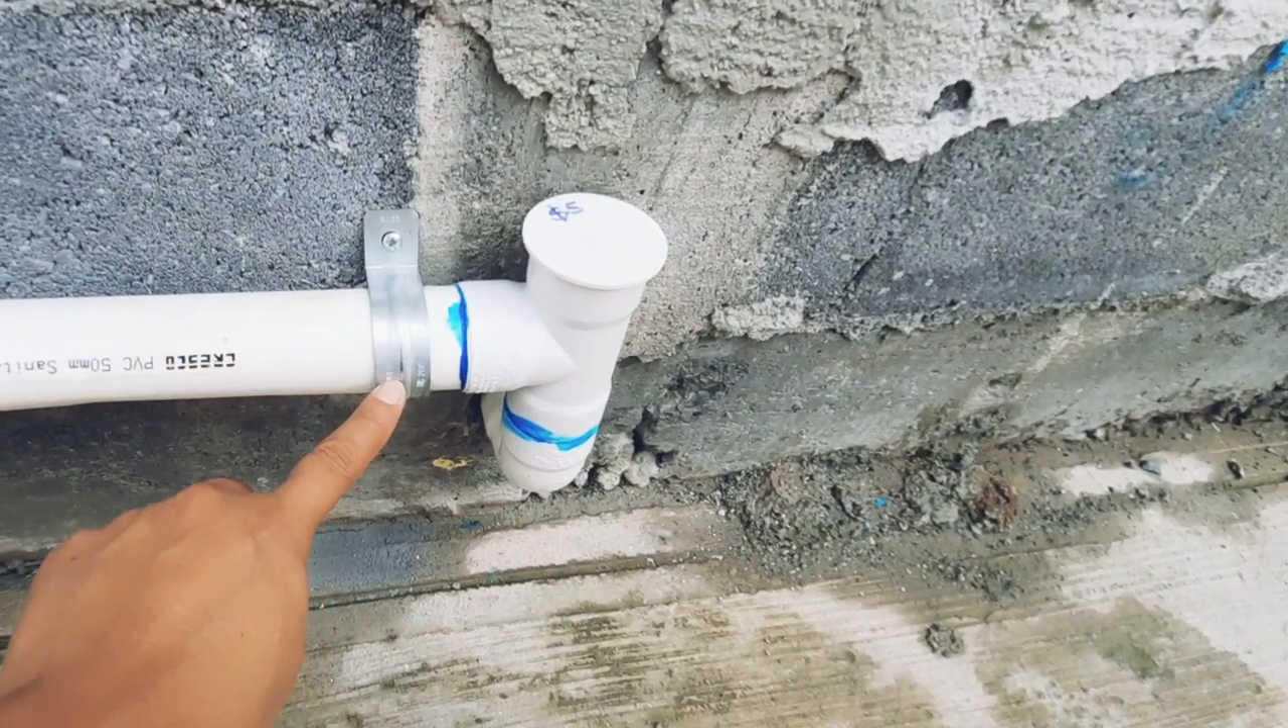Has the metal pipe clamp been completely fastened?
Yes.